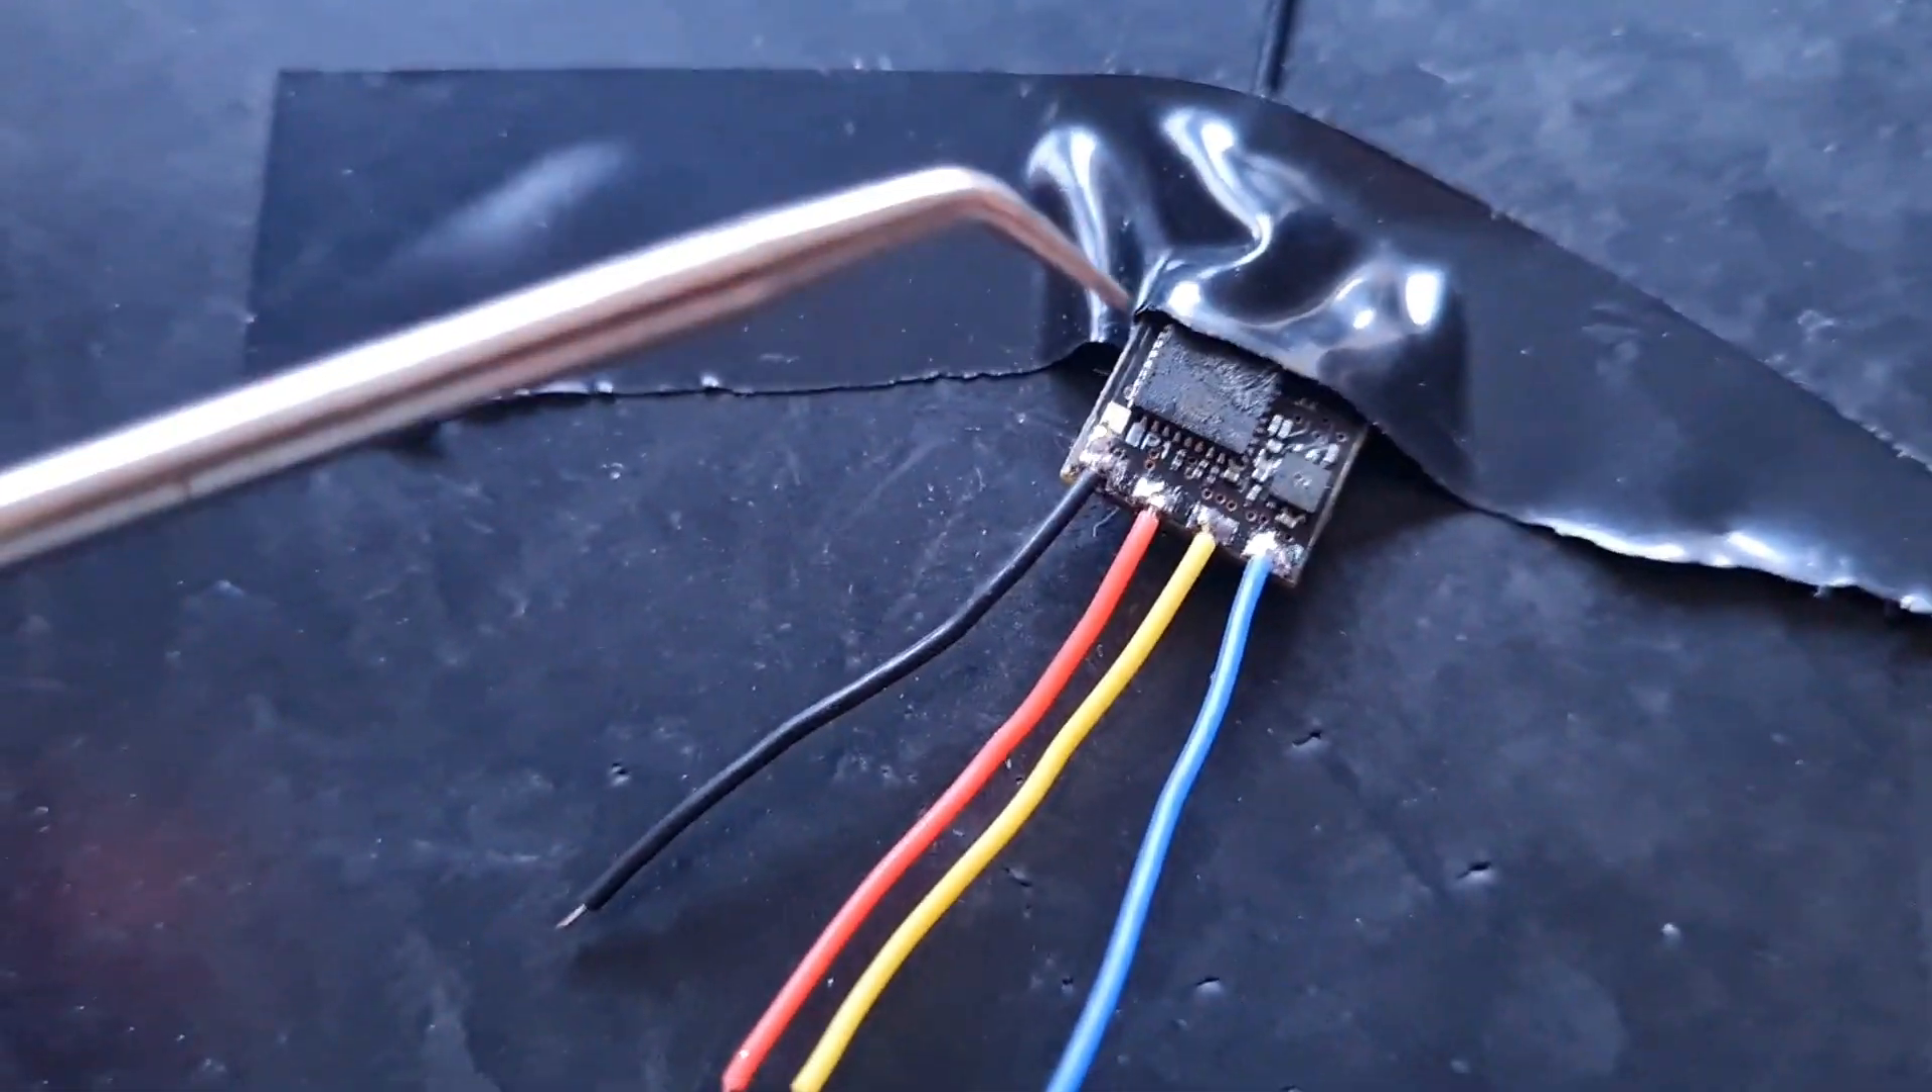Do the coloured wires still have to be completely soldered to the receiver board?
No.